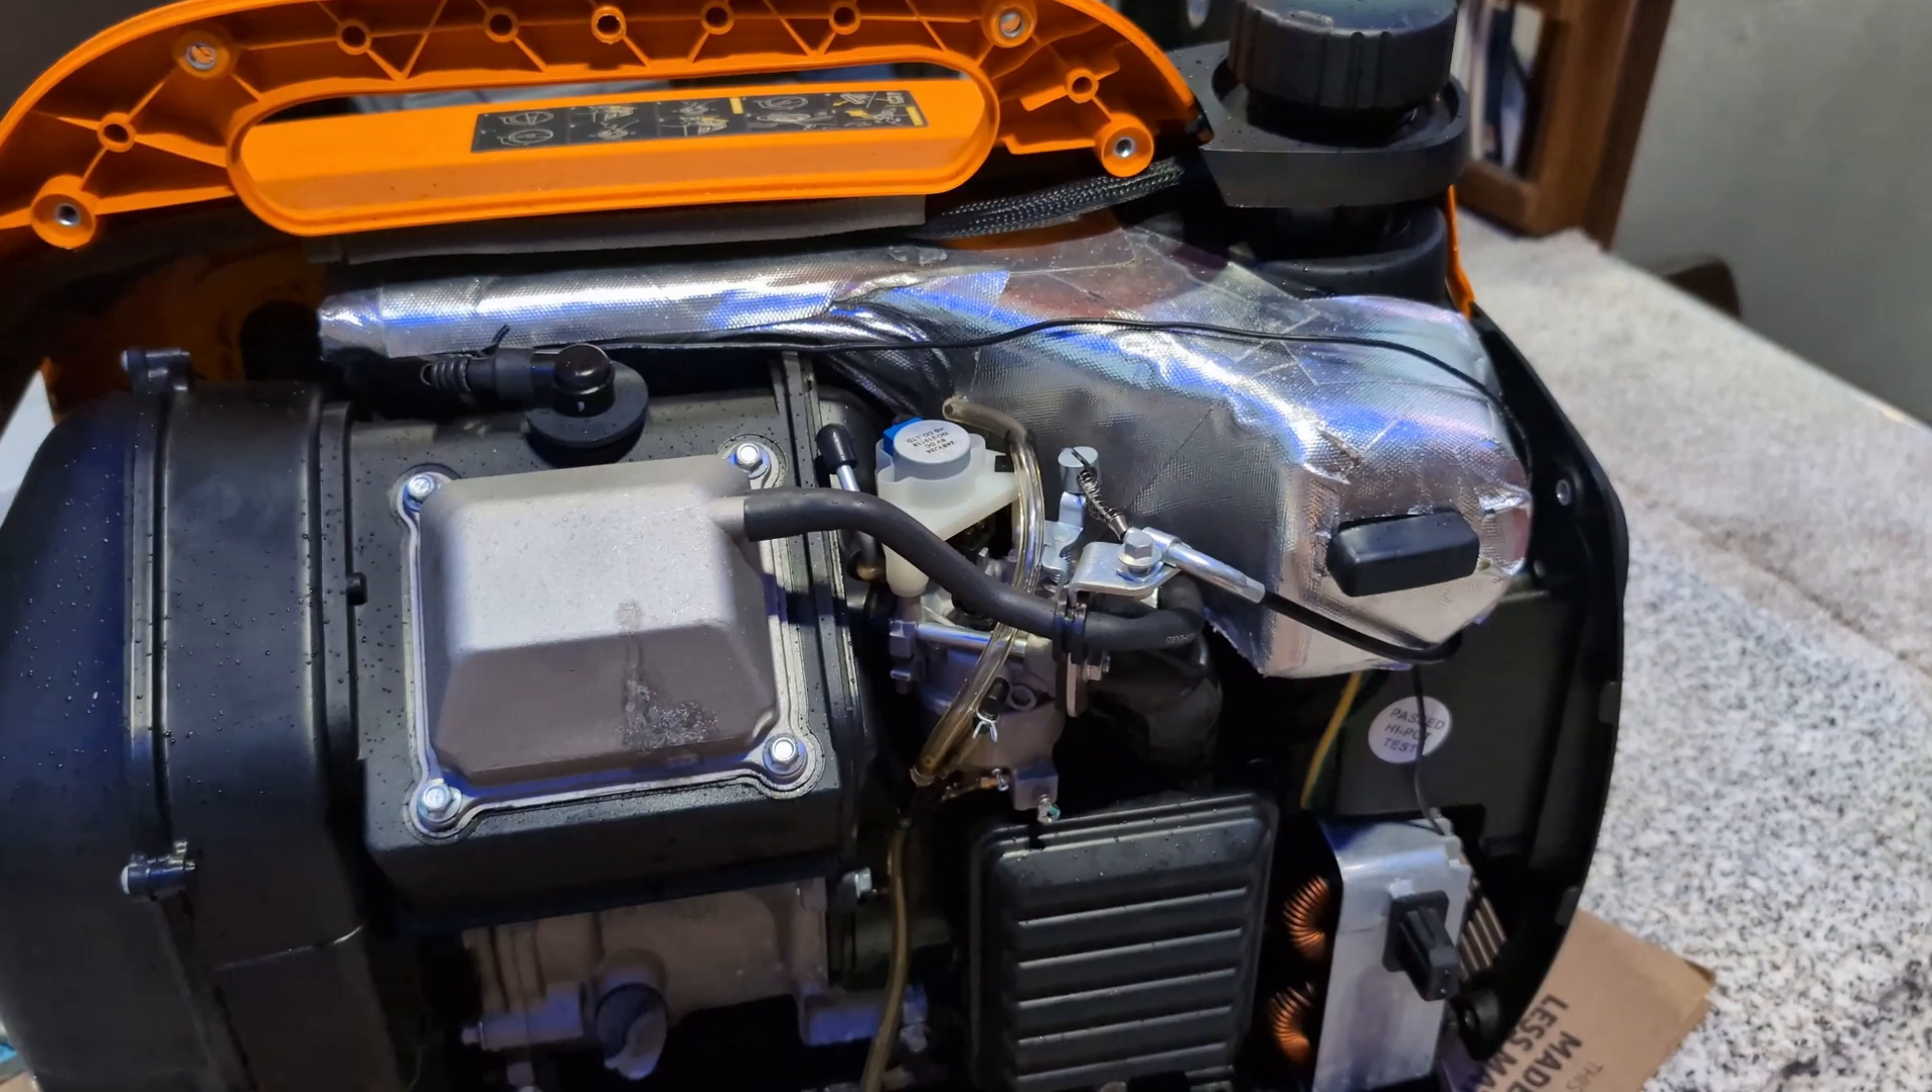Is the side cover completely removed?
Yes.